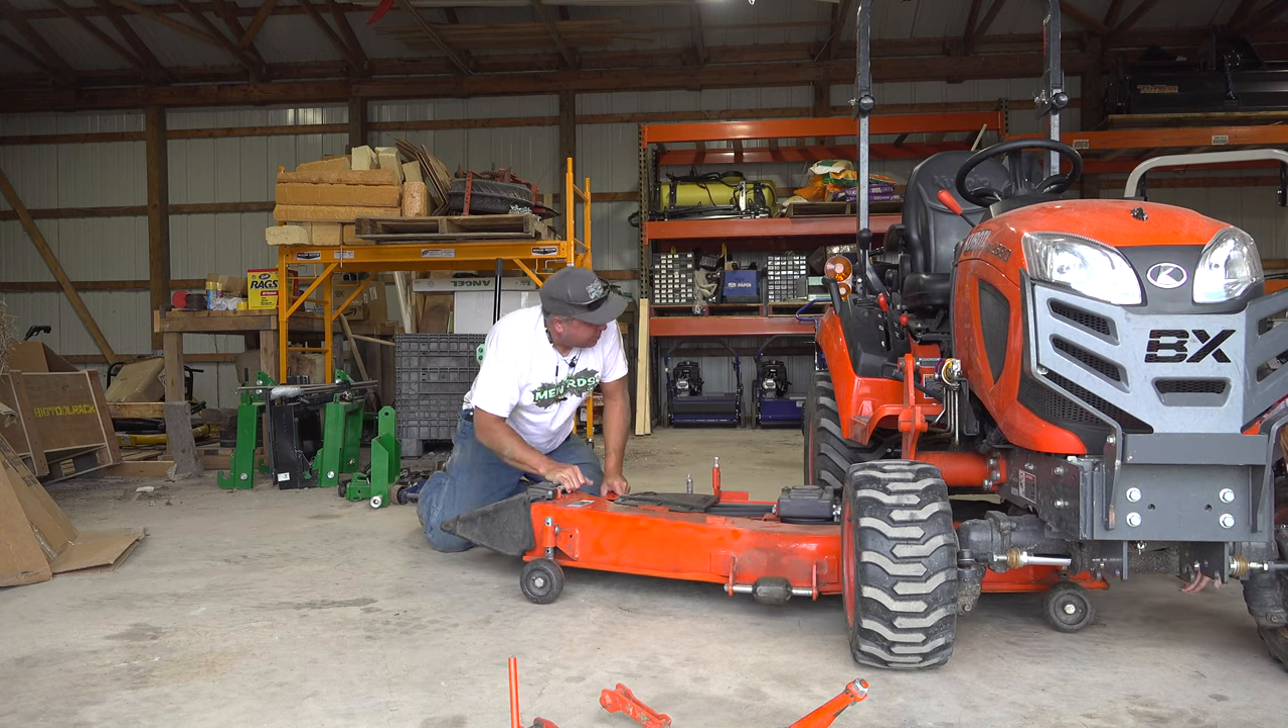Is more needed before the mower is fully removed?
Yes.